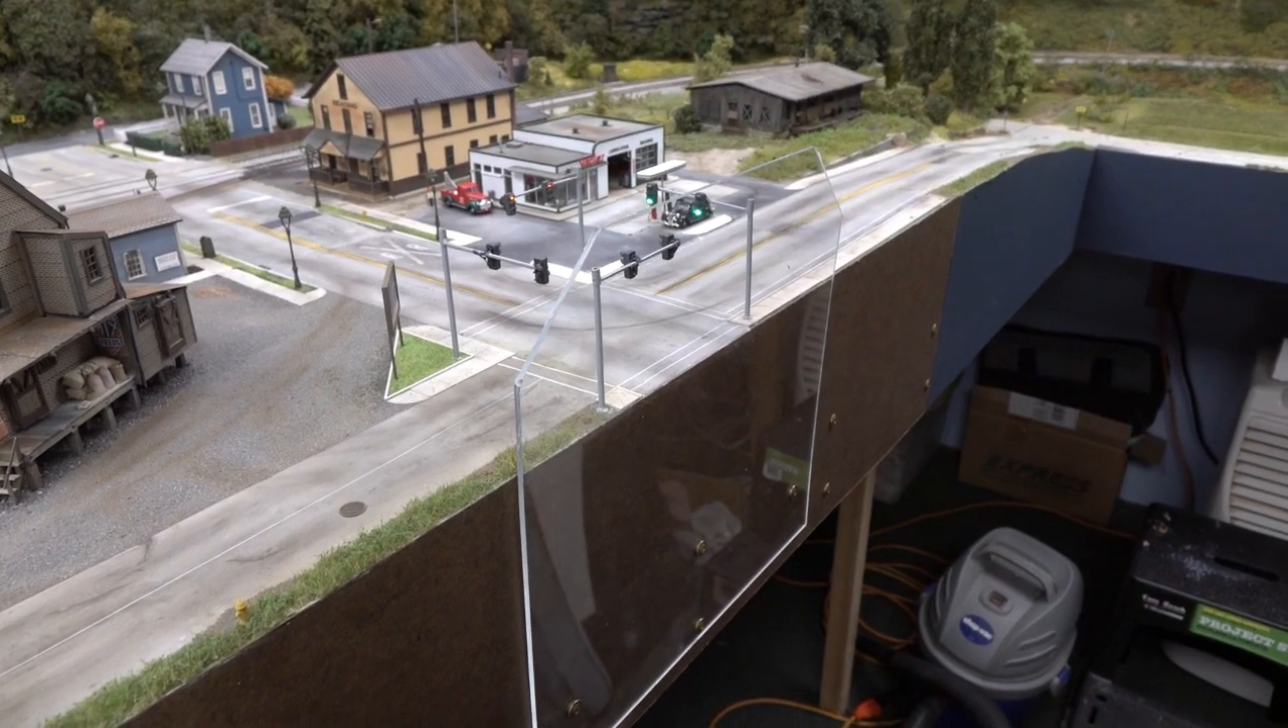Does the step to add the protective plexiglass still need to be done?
No.